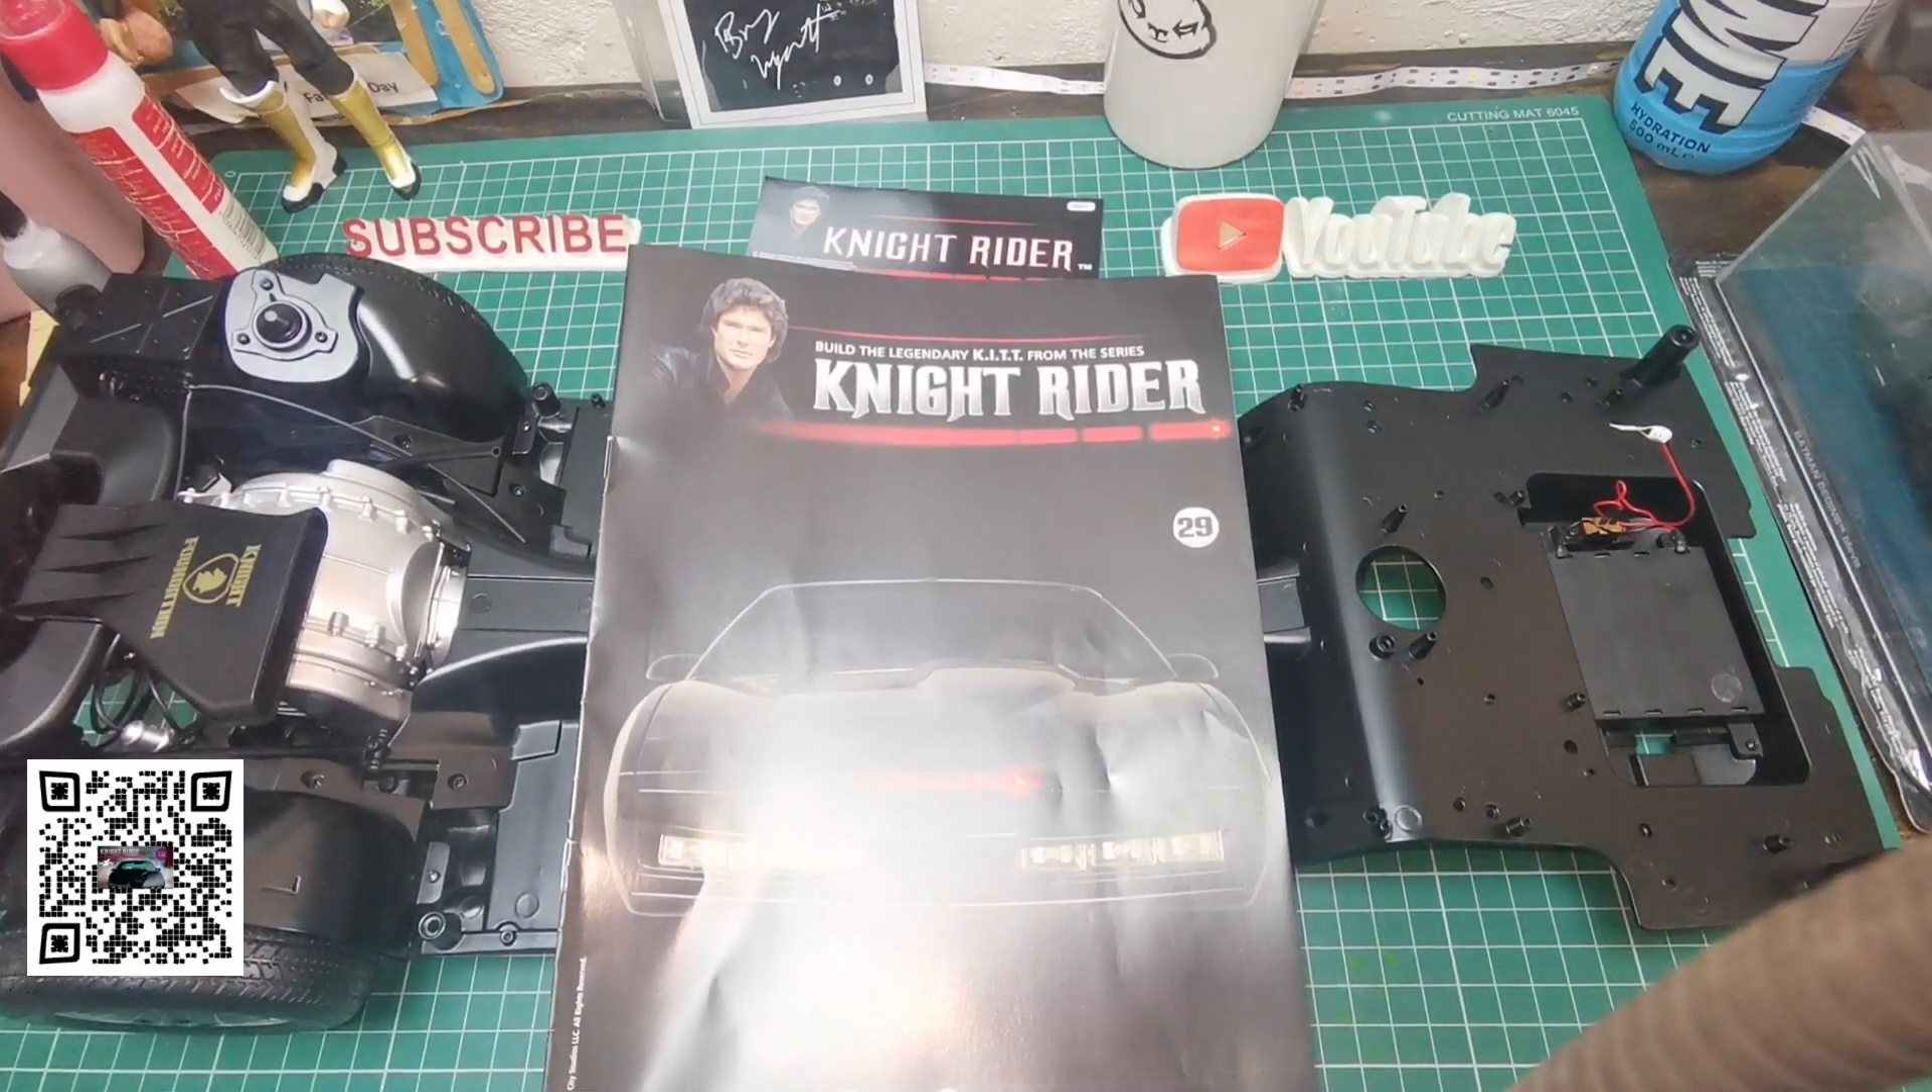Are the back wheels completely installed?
No.